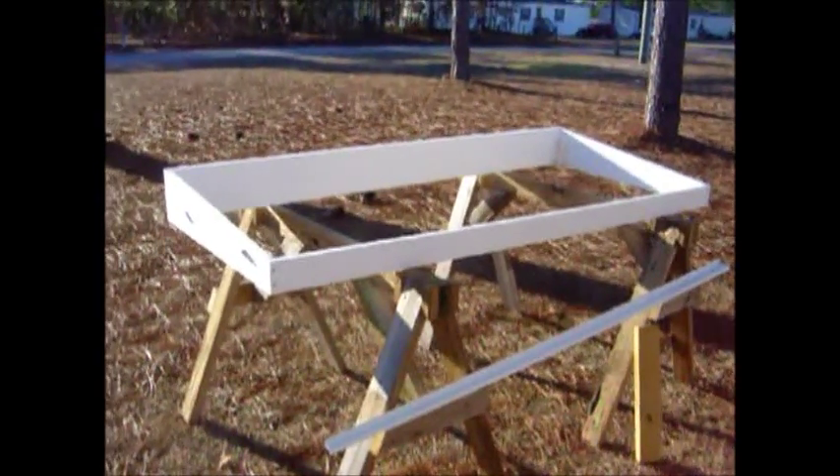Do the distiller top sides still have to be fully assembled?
No.